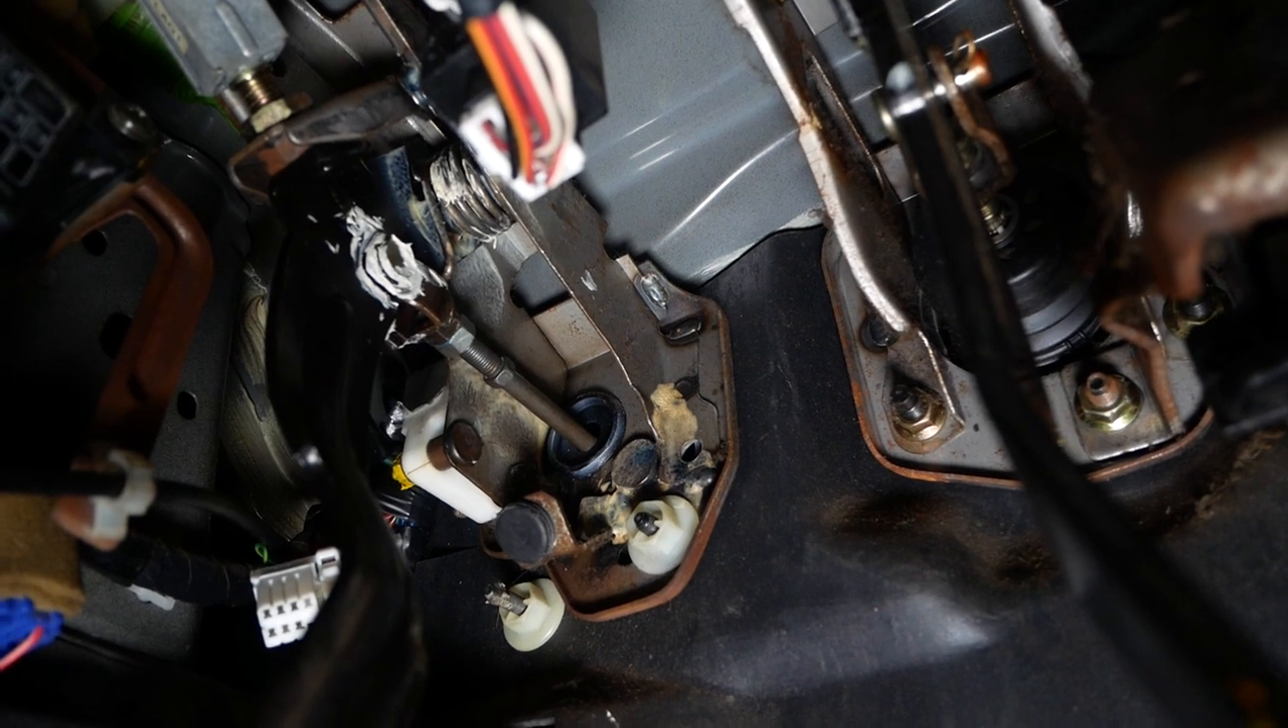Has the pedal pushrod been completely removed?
No.